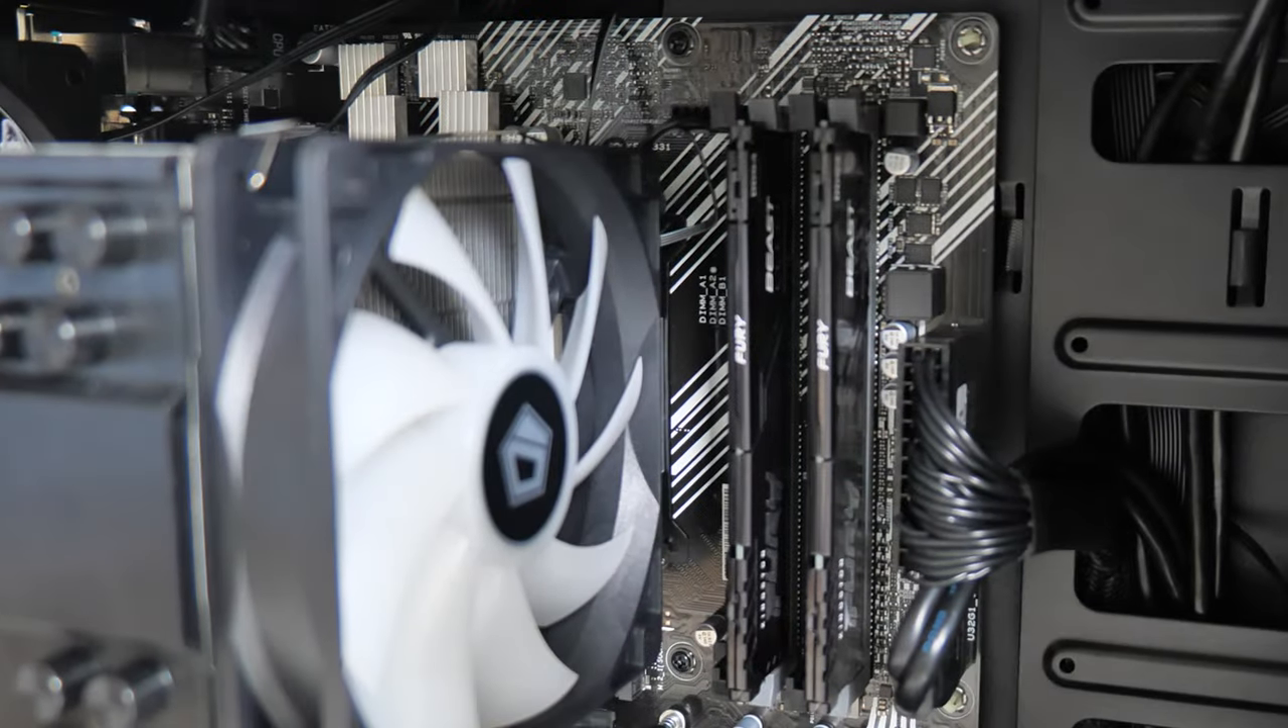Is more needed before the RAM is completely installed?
No.